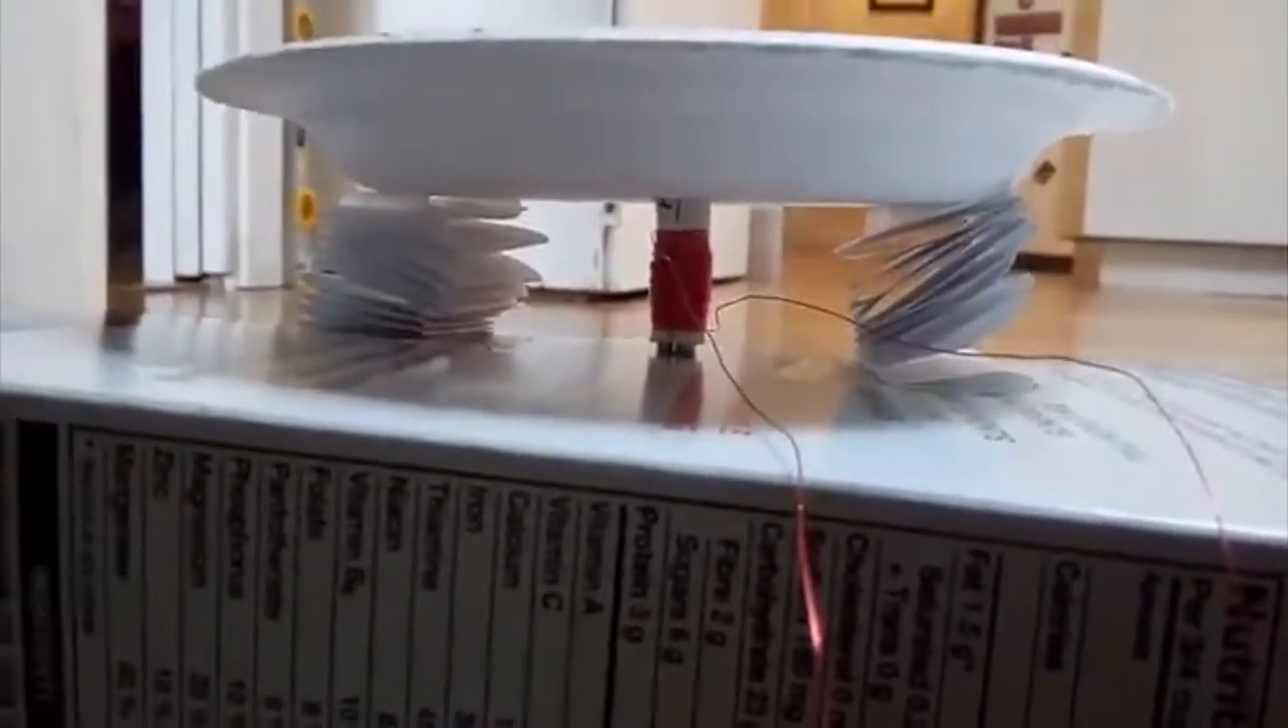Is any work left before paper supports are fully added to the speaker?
No.